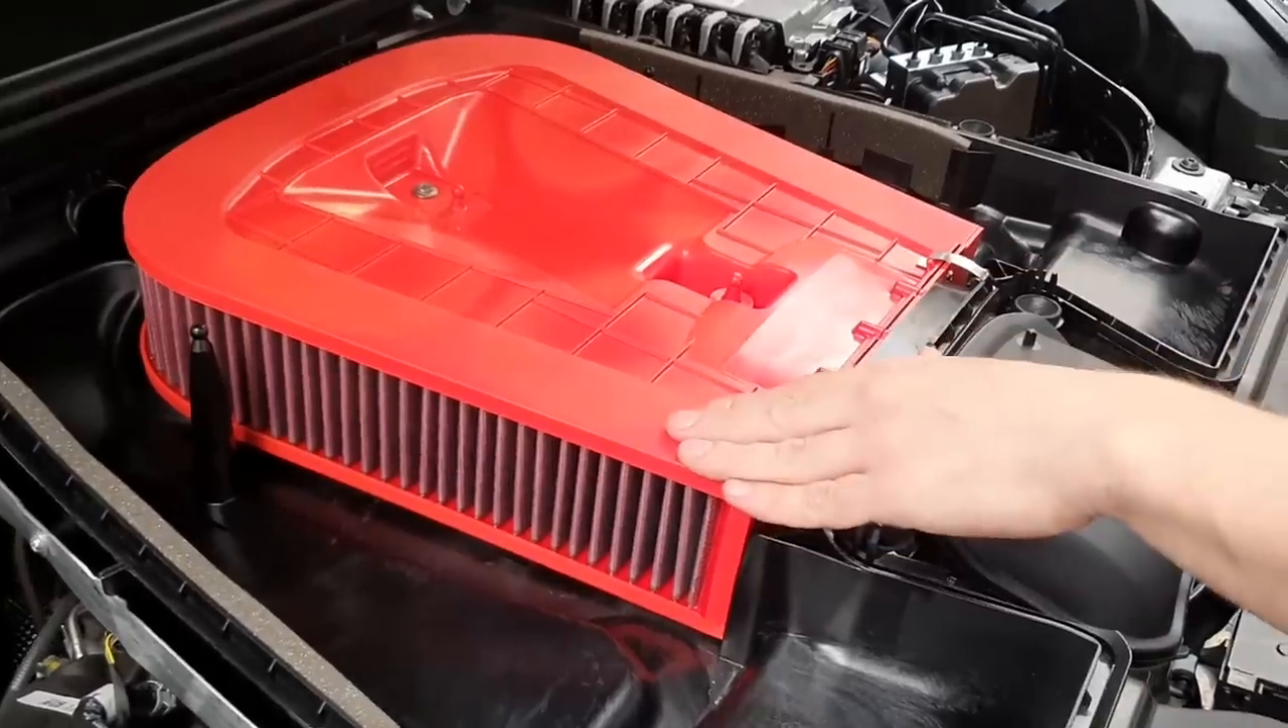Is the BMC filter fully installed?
Yes.